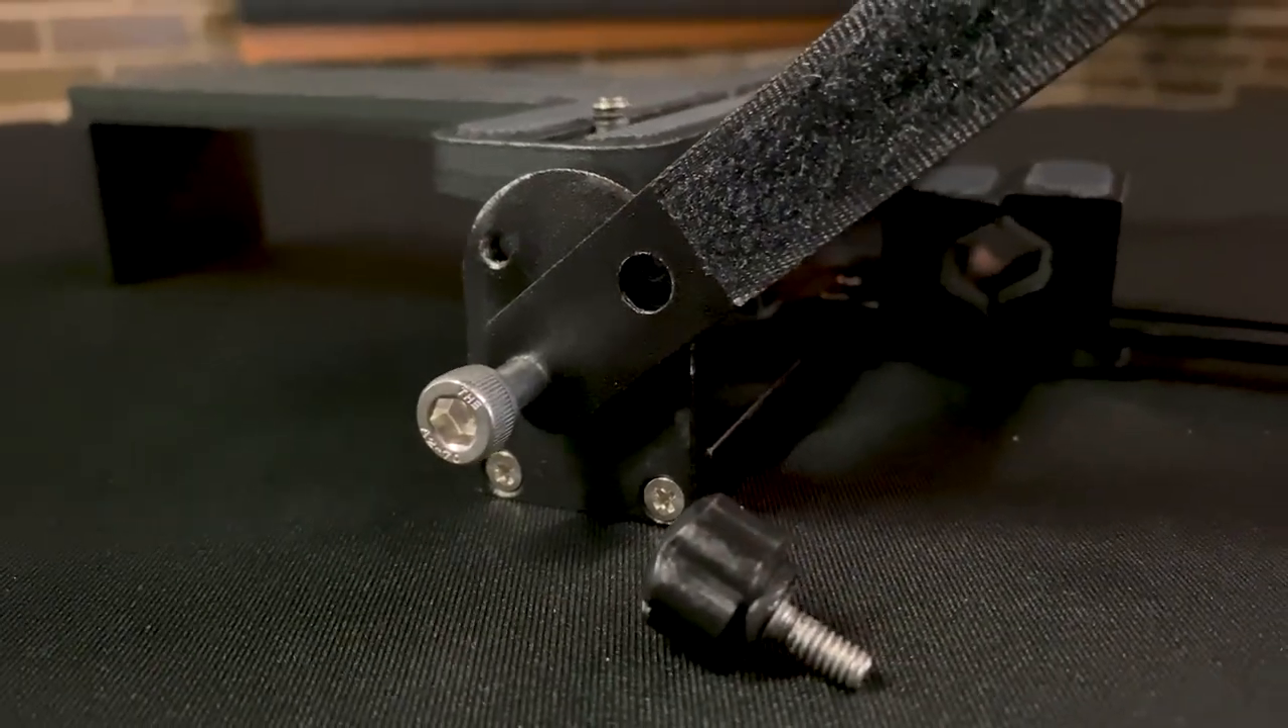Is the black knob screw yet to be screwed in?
Yes.